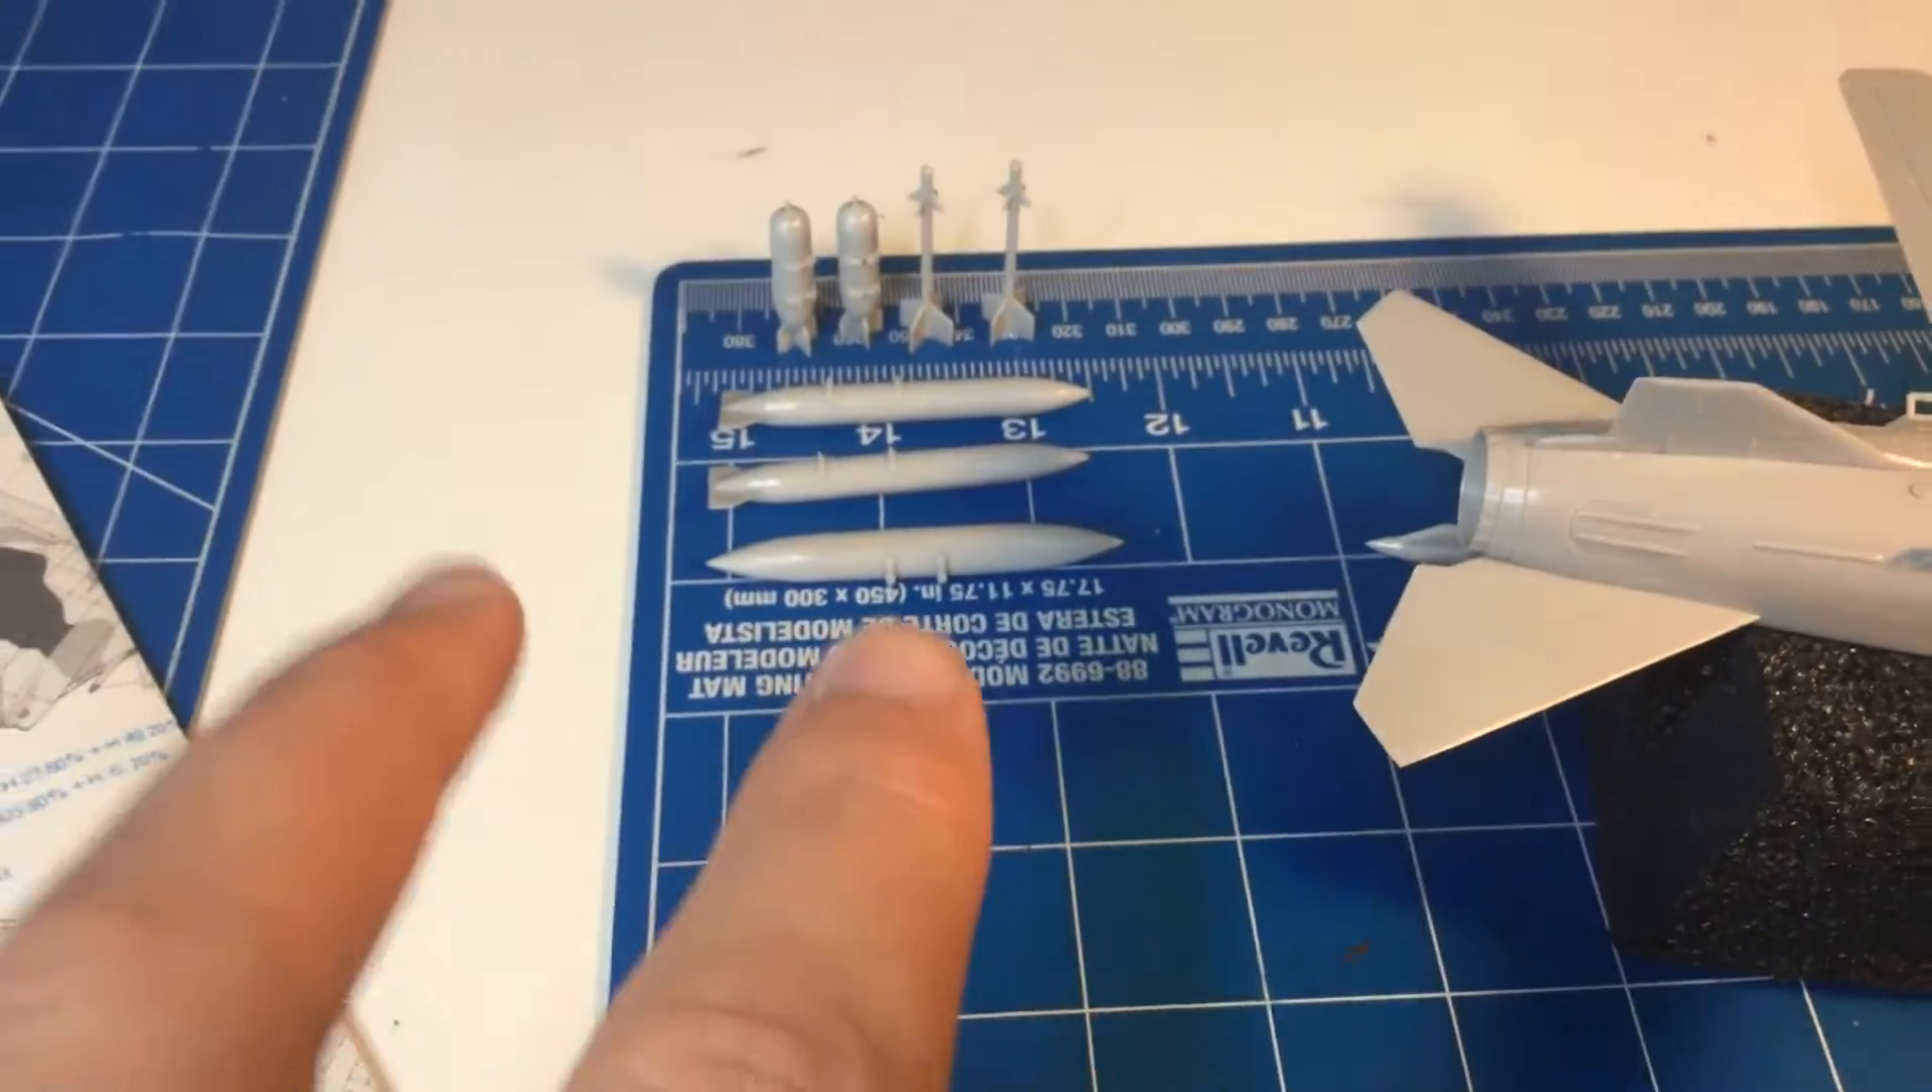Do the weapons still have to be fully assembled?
No.